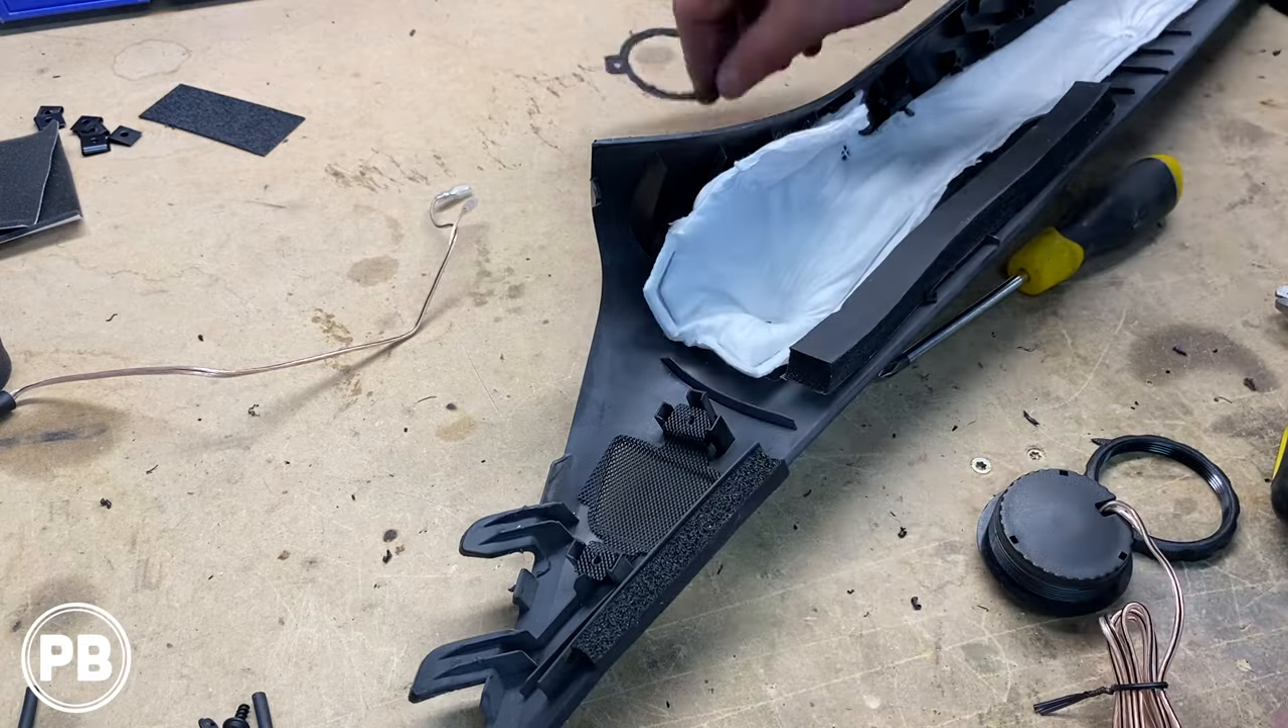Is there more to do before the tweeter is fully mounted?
Yes.